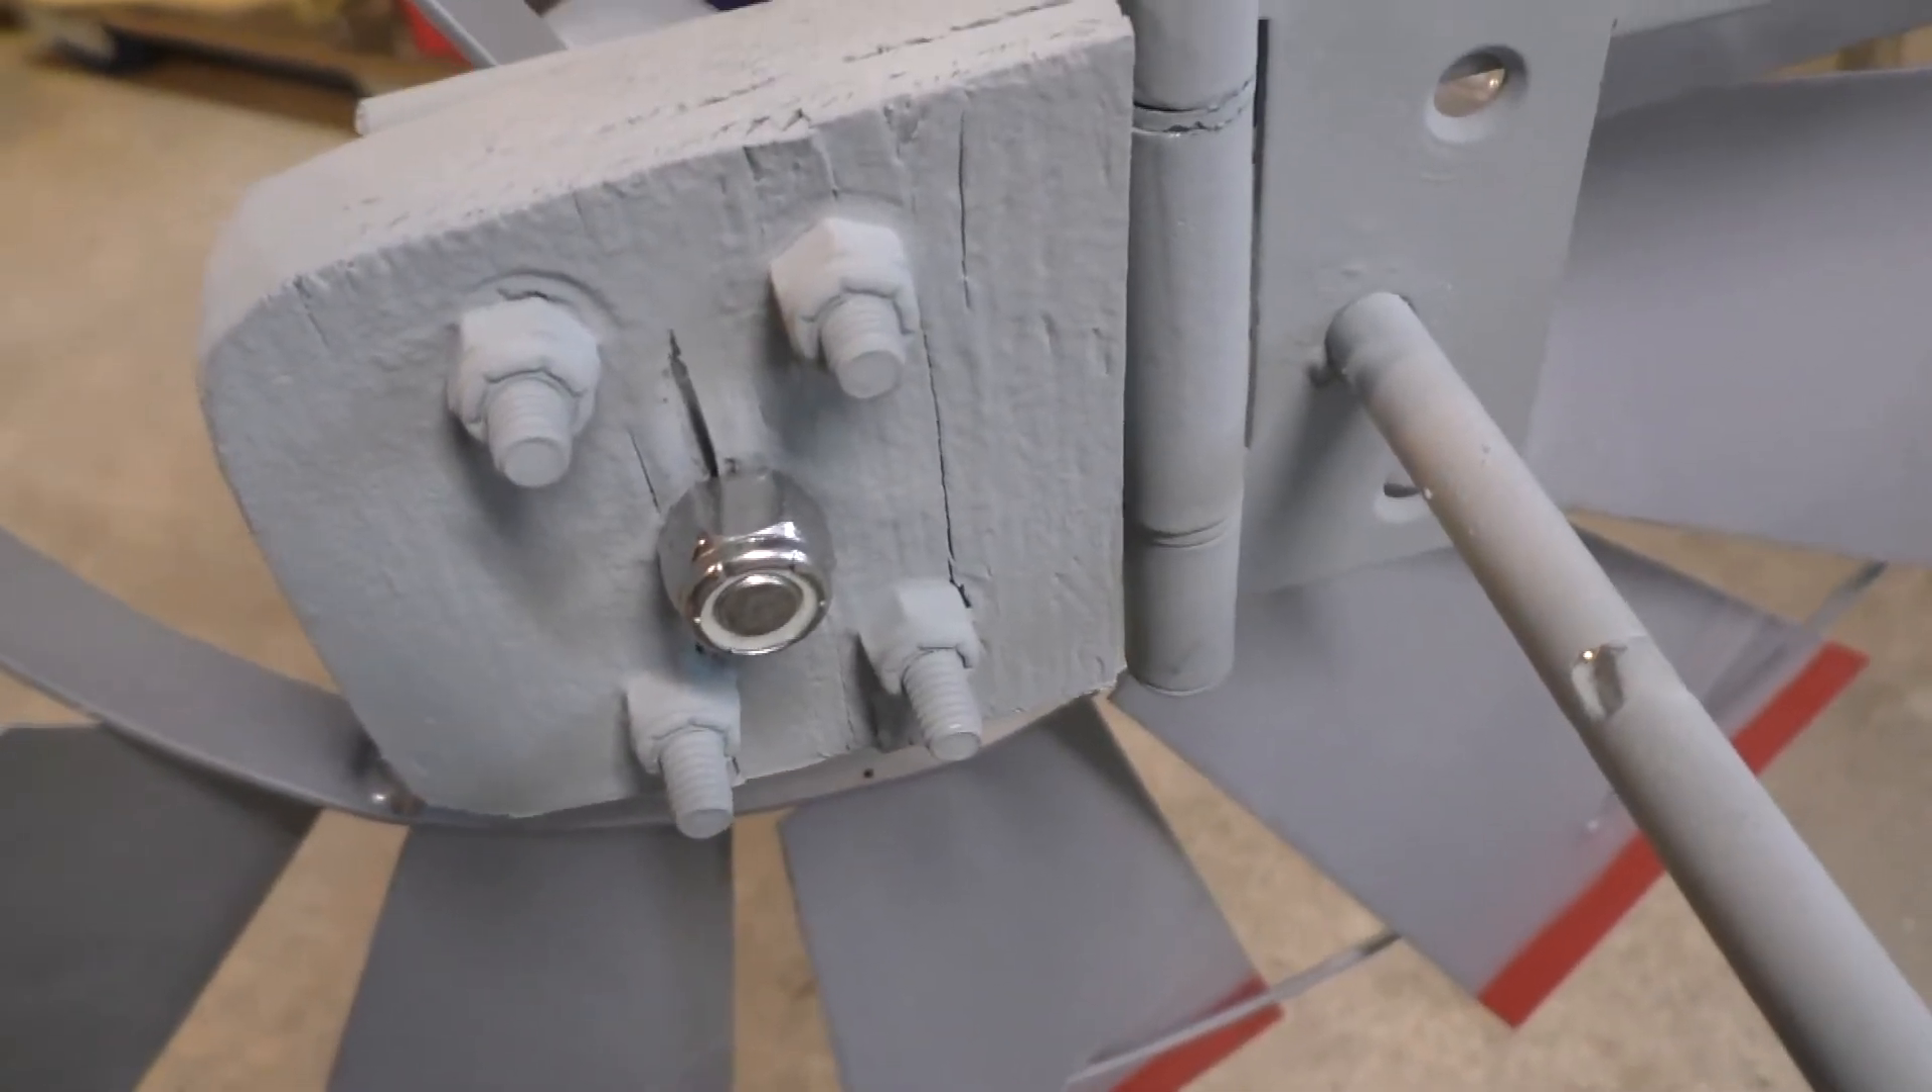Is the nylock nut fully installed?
Yes.